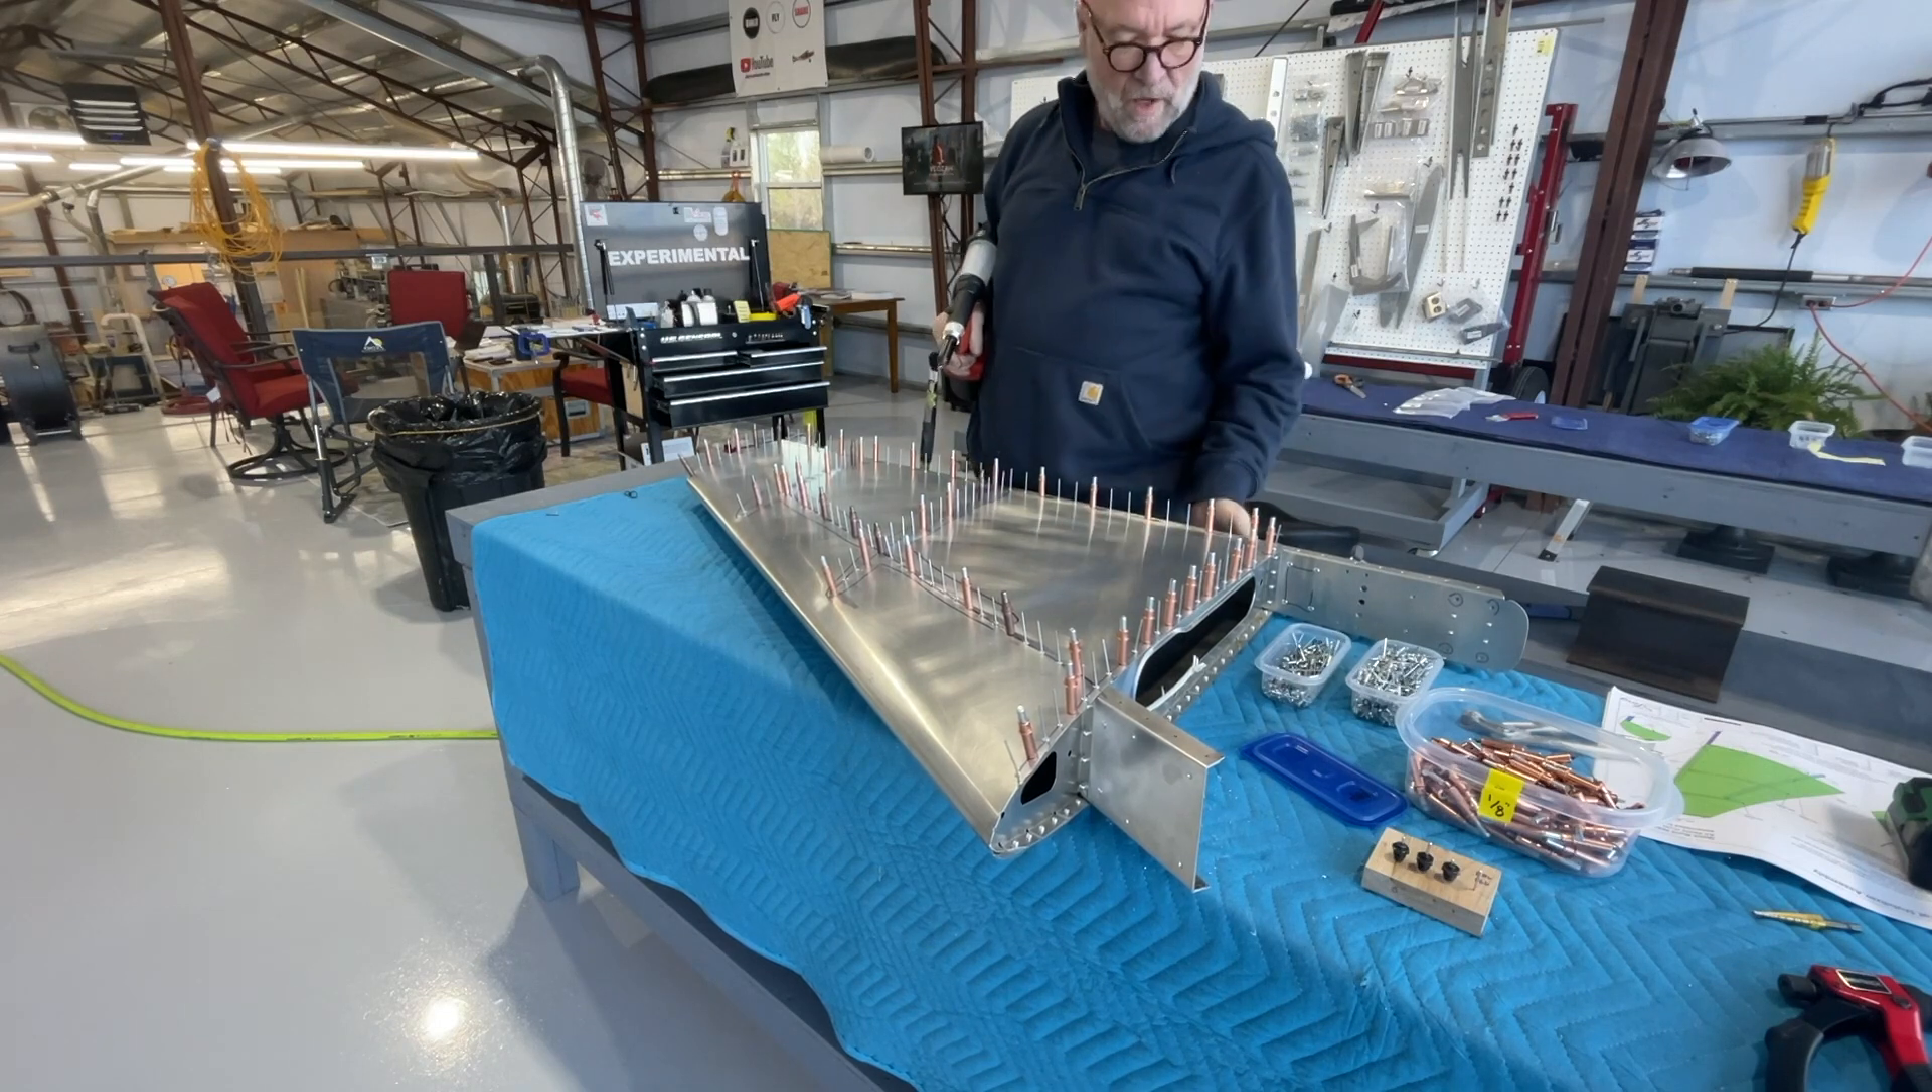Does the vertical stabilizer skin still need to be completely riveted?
Yes.